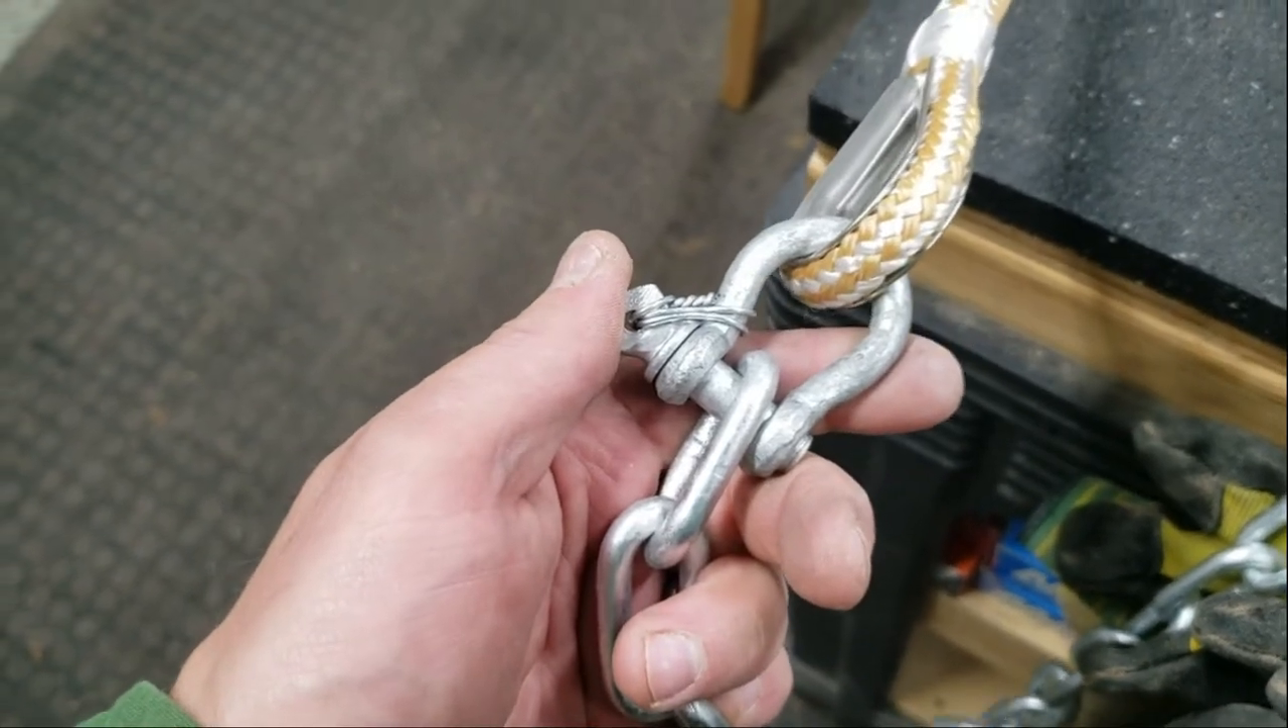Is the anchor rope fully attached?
Yes.